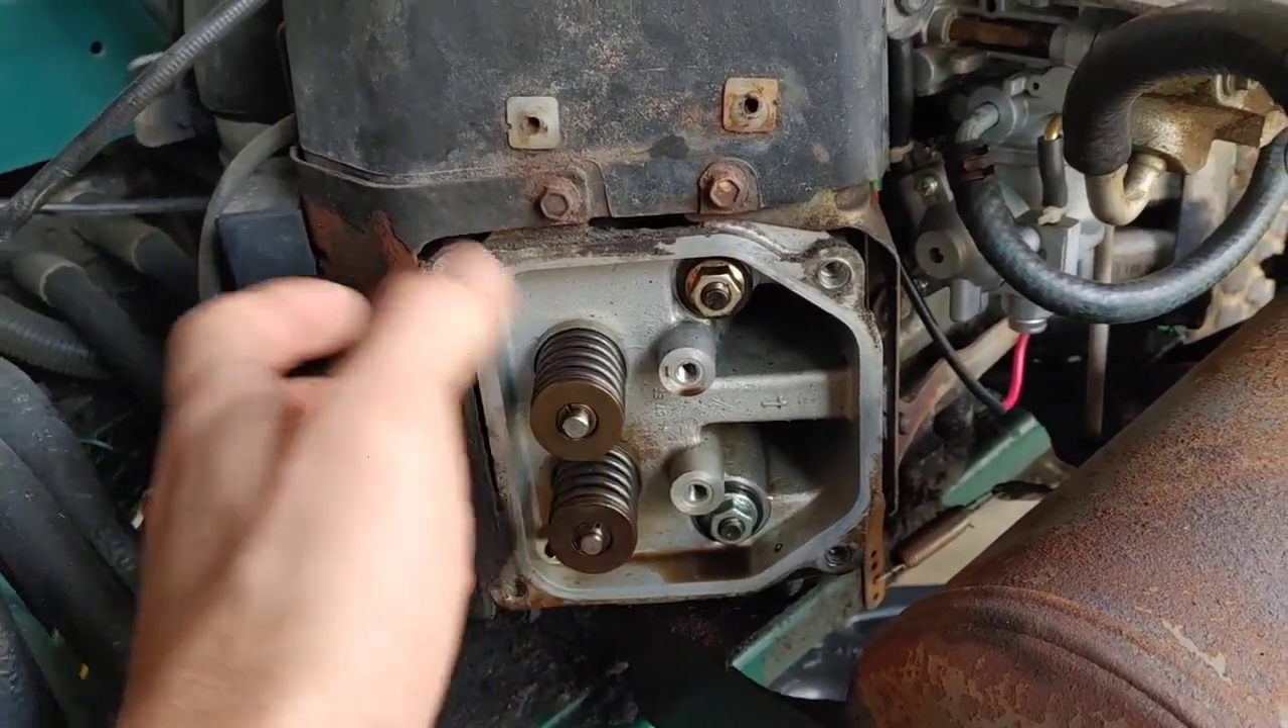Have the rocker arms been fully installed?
No.